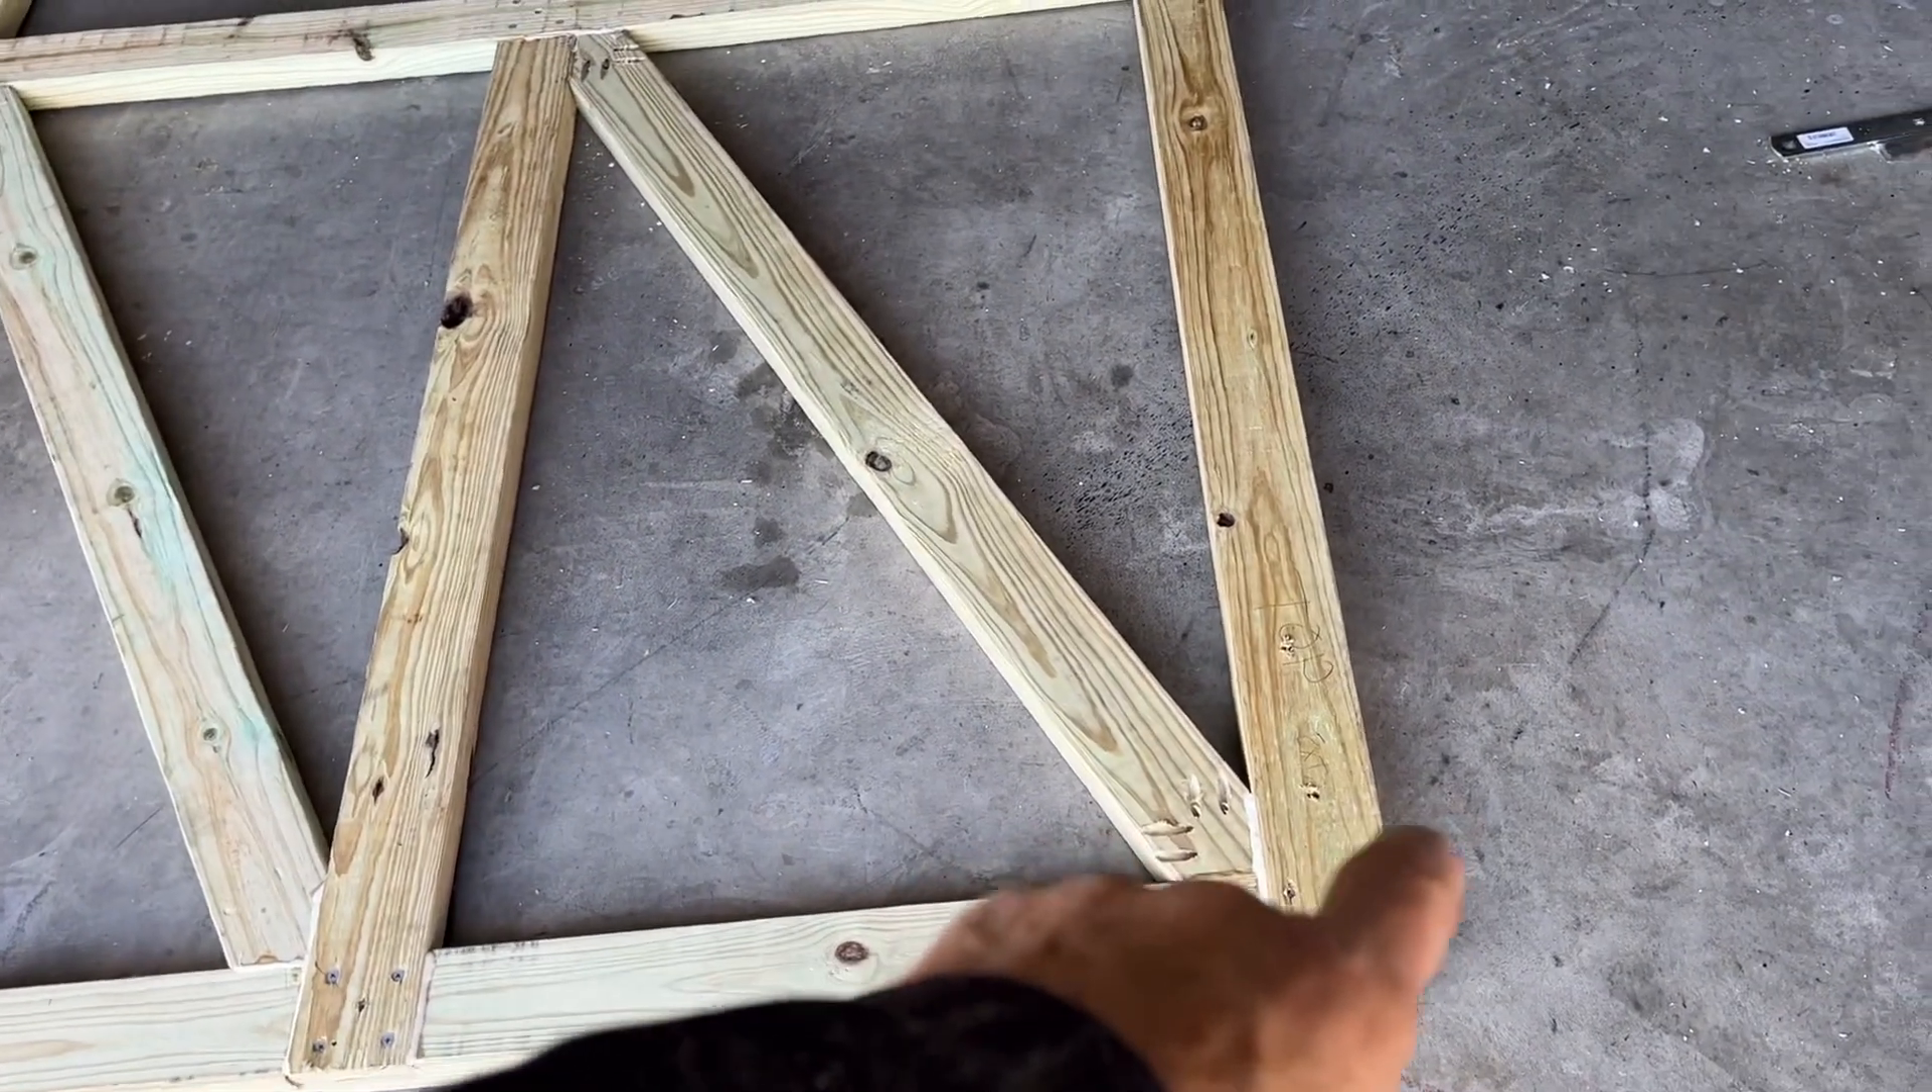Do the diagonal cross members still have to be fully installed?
No.